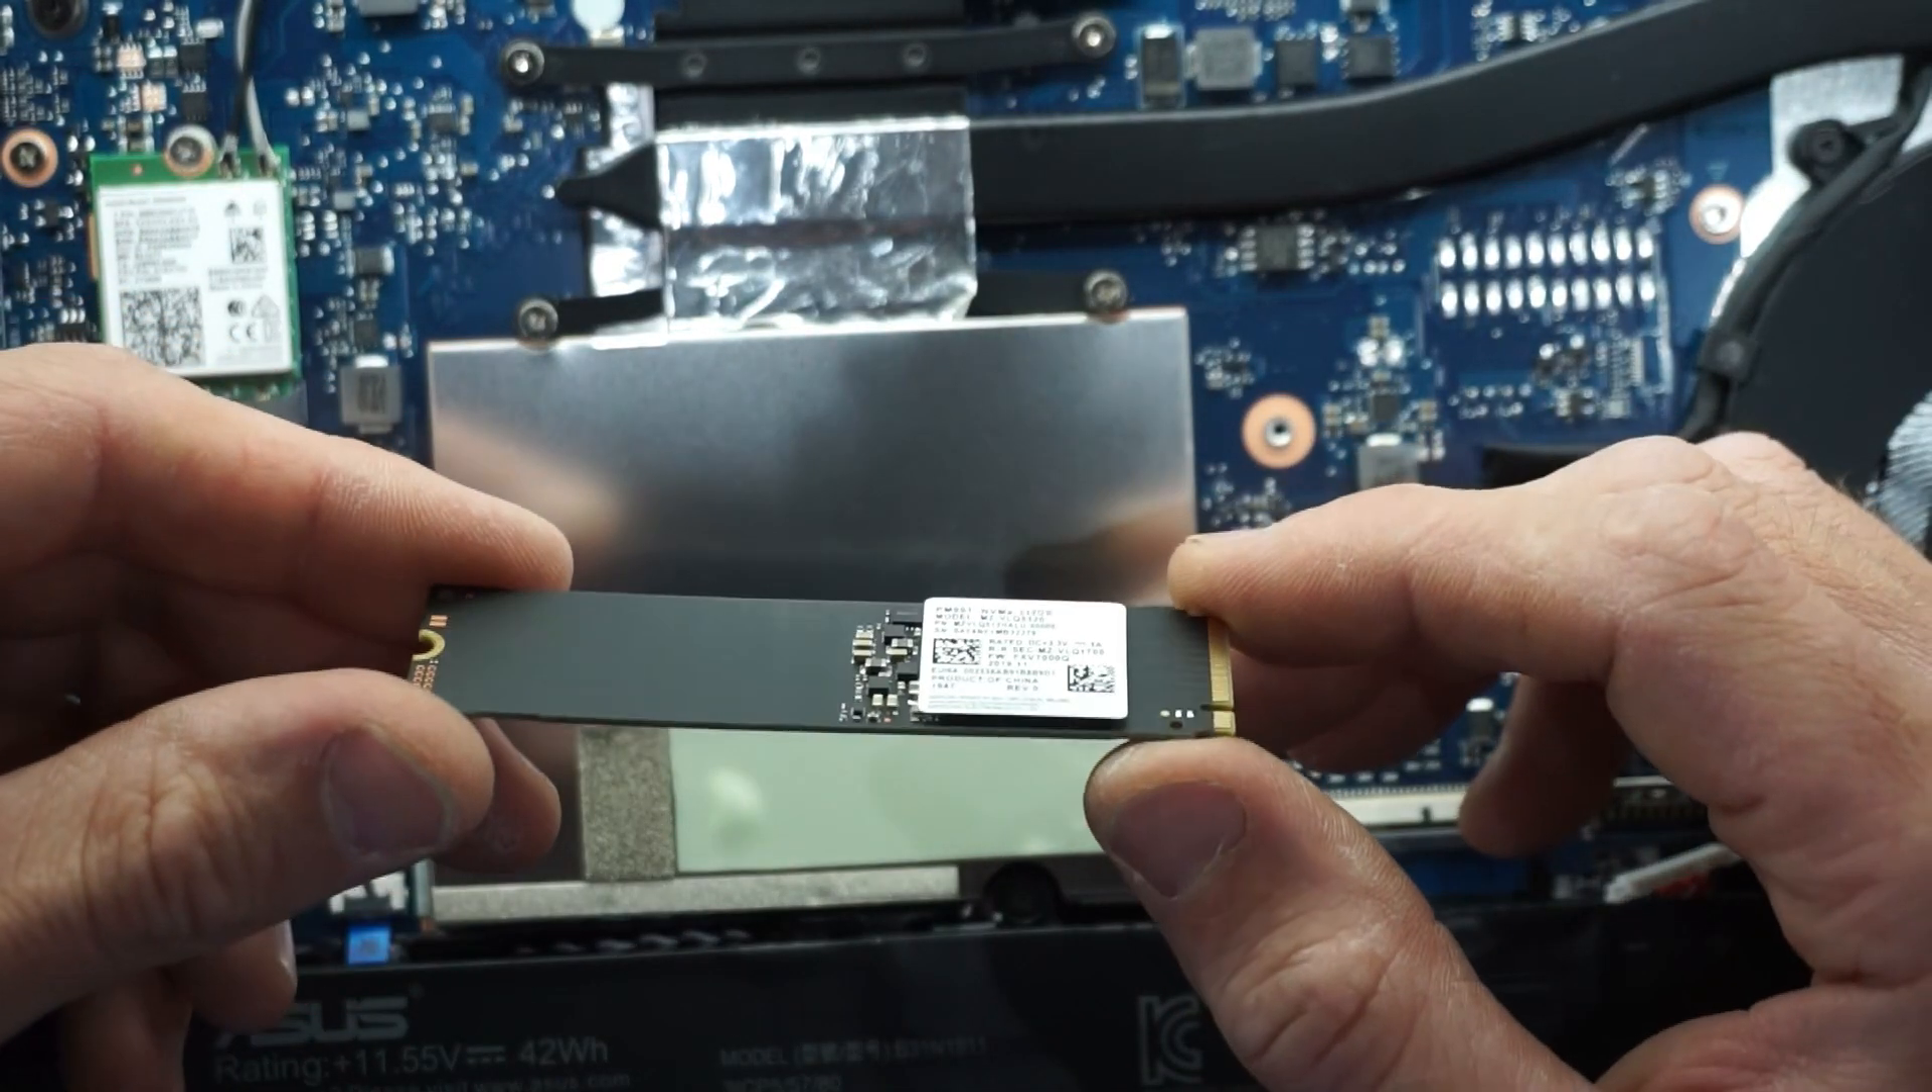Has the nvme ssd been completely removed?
Yes.